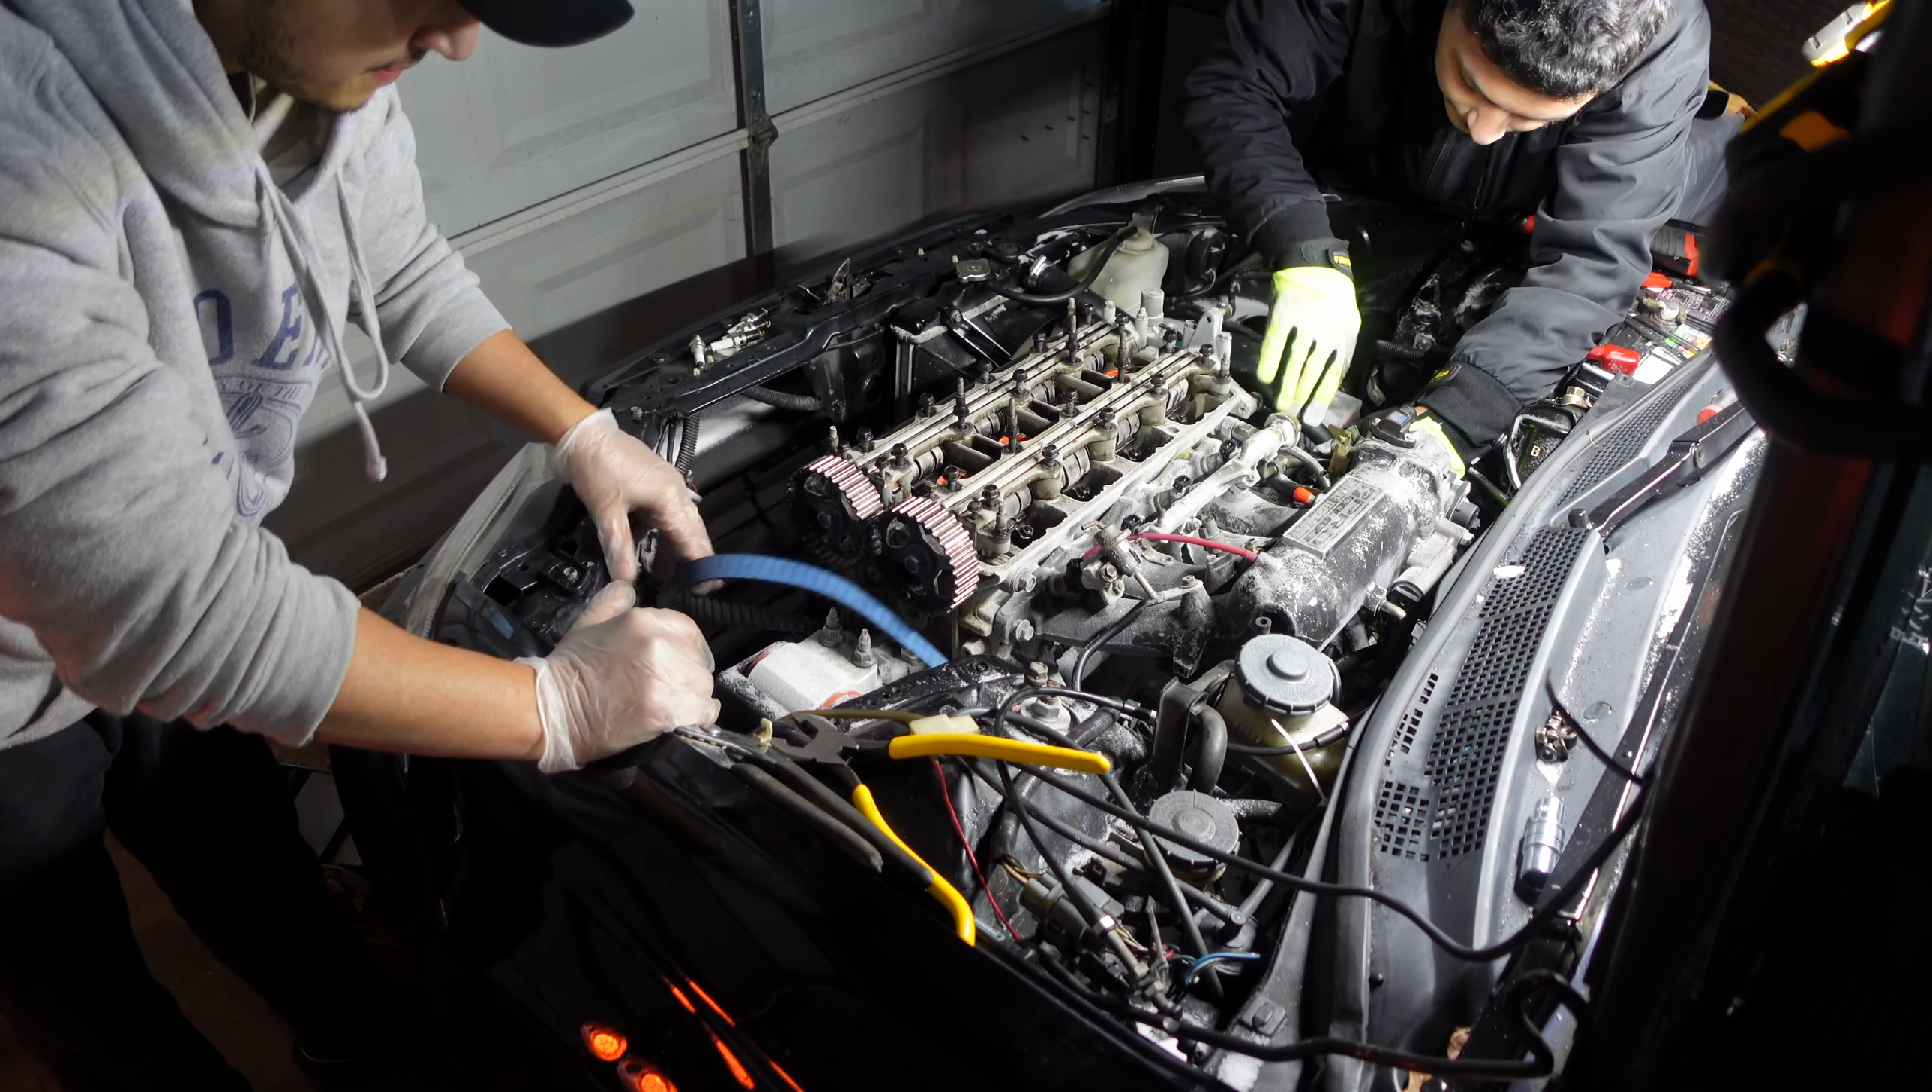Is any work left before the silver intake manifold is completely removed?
Yes.